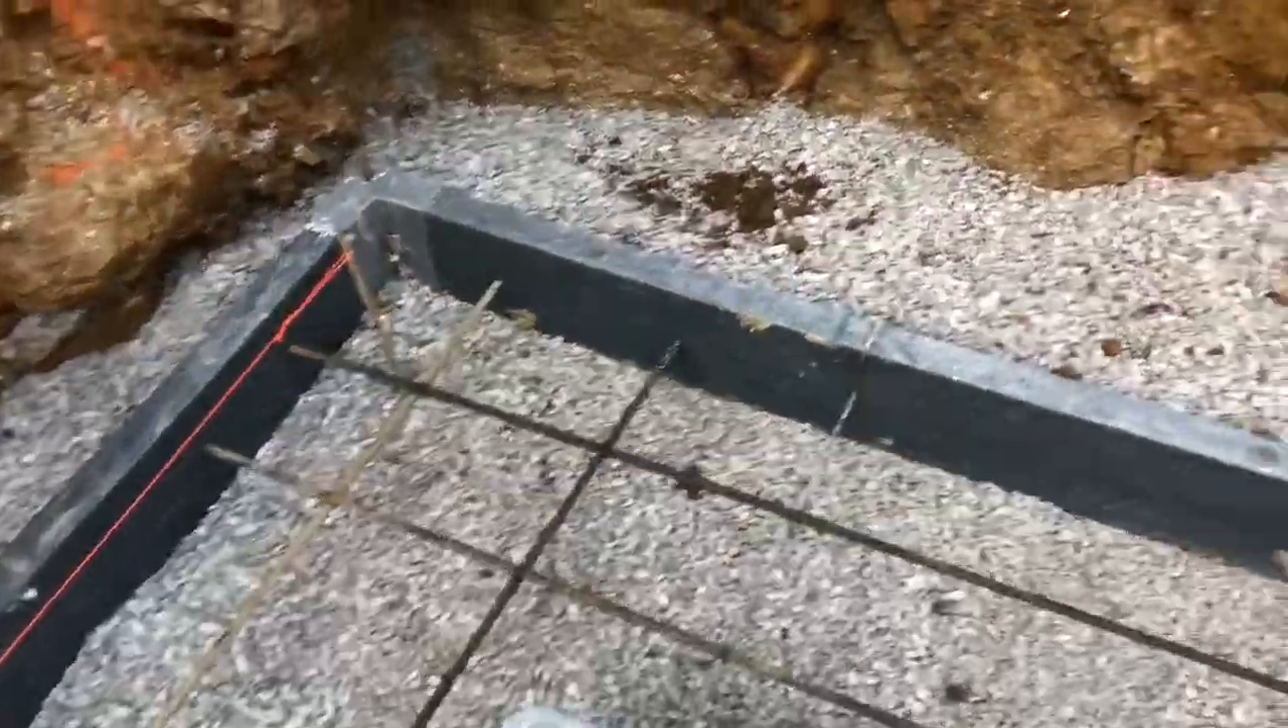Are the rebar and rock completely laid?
Yes.